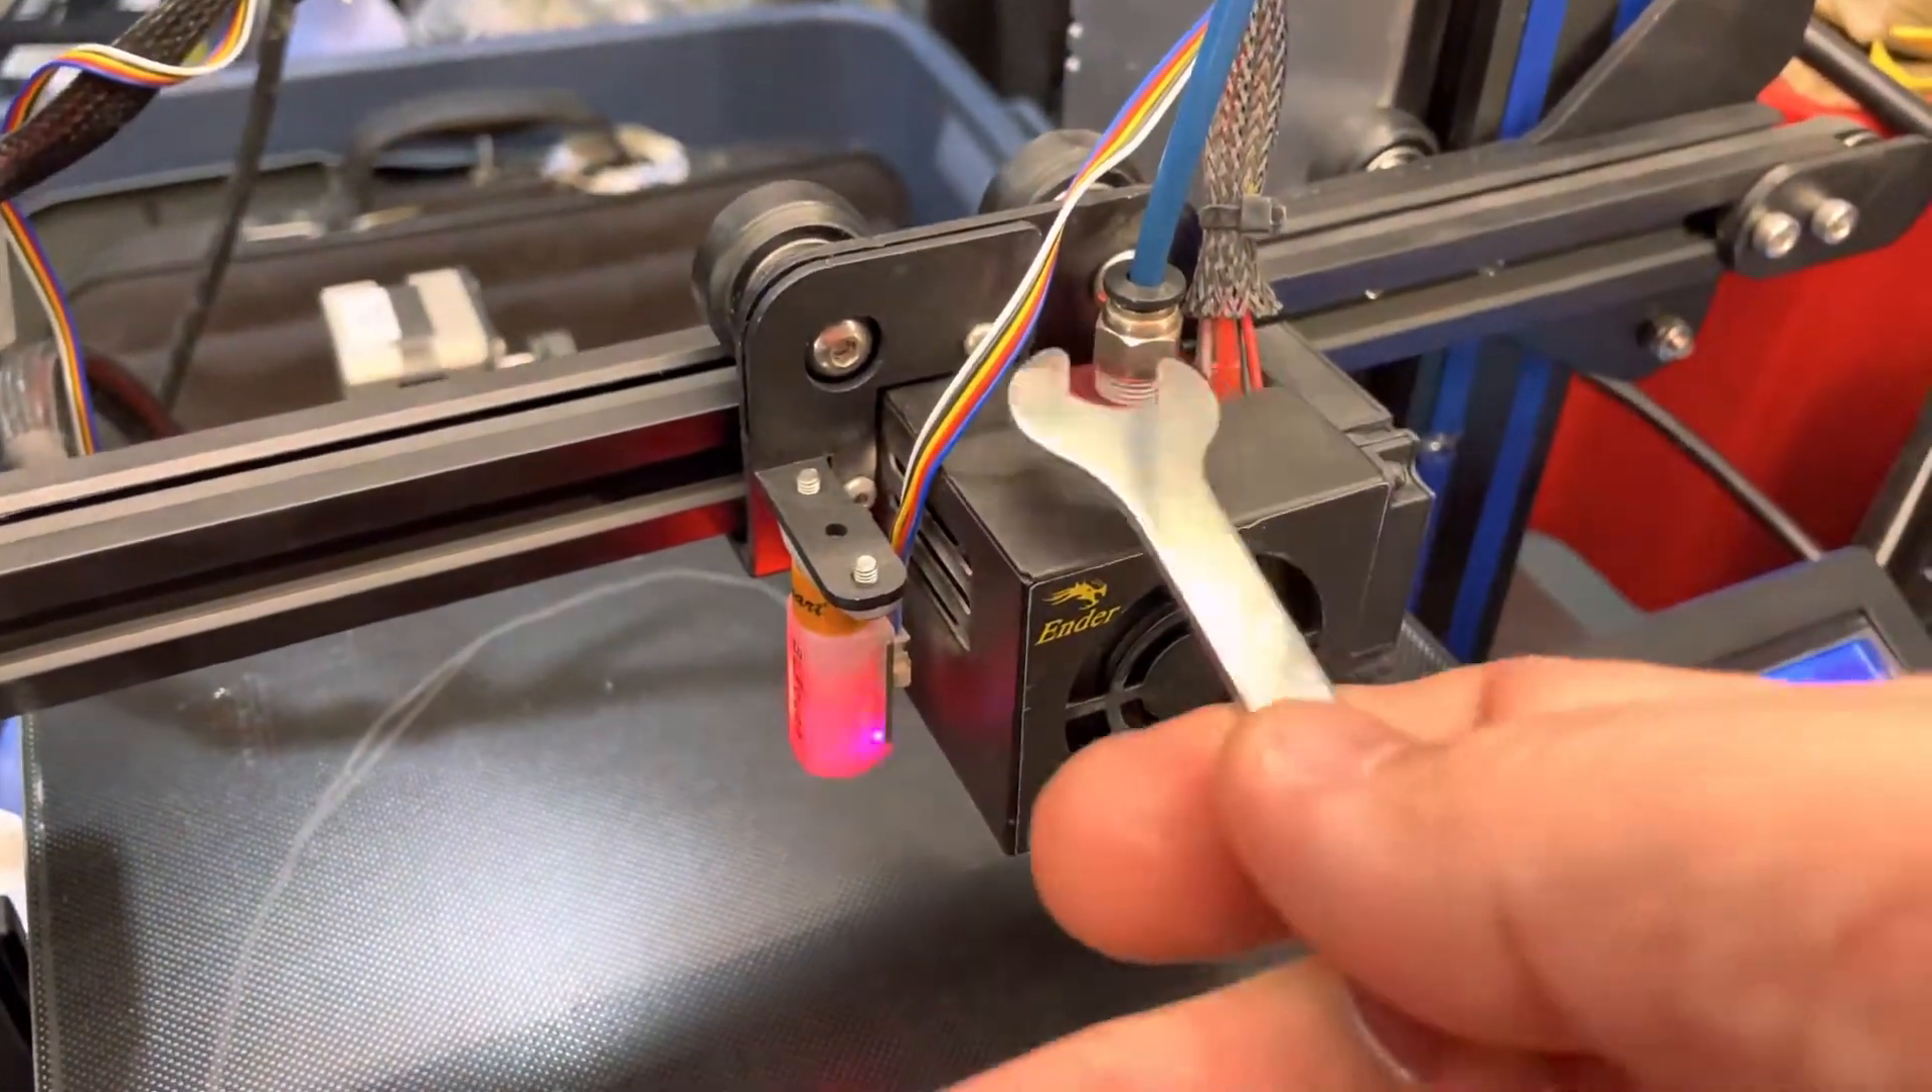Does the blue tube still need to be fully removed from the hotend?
Yes.